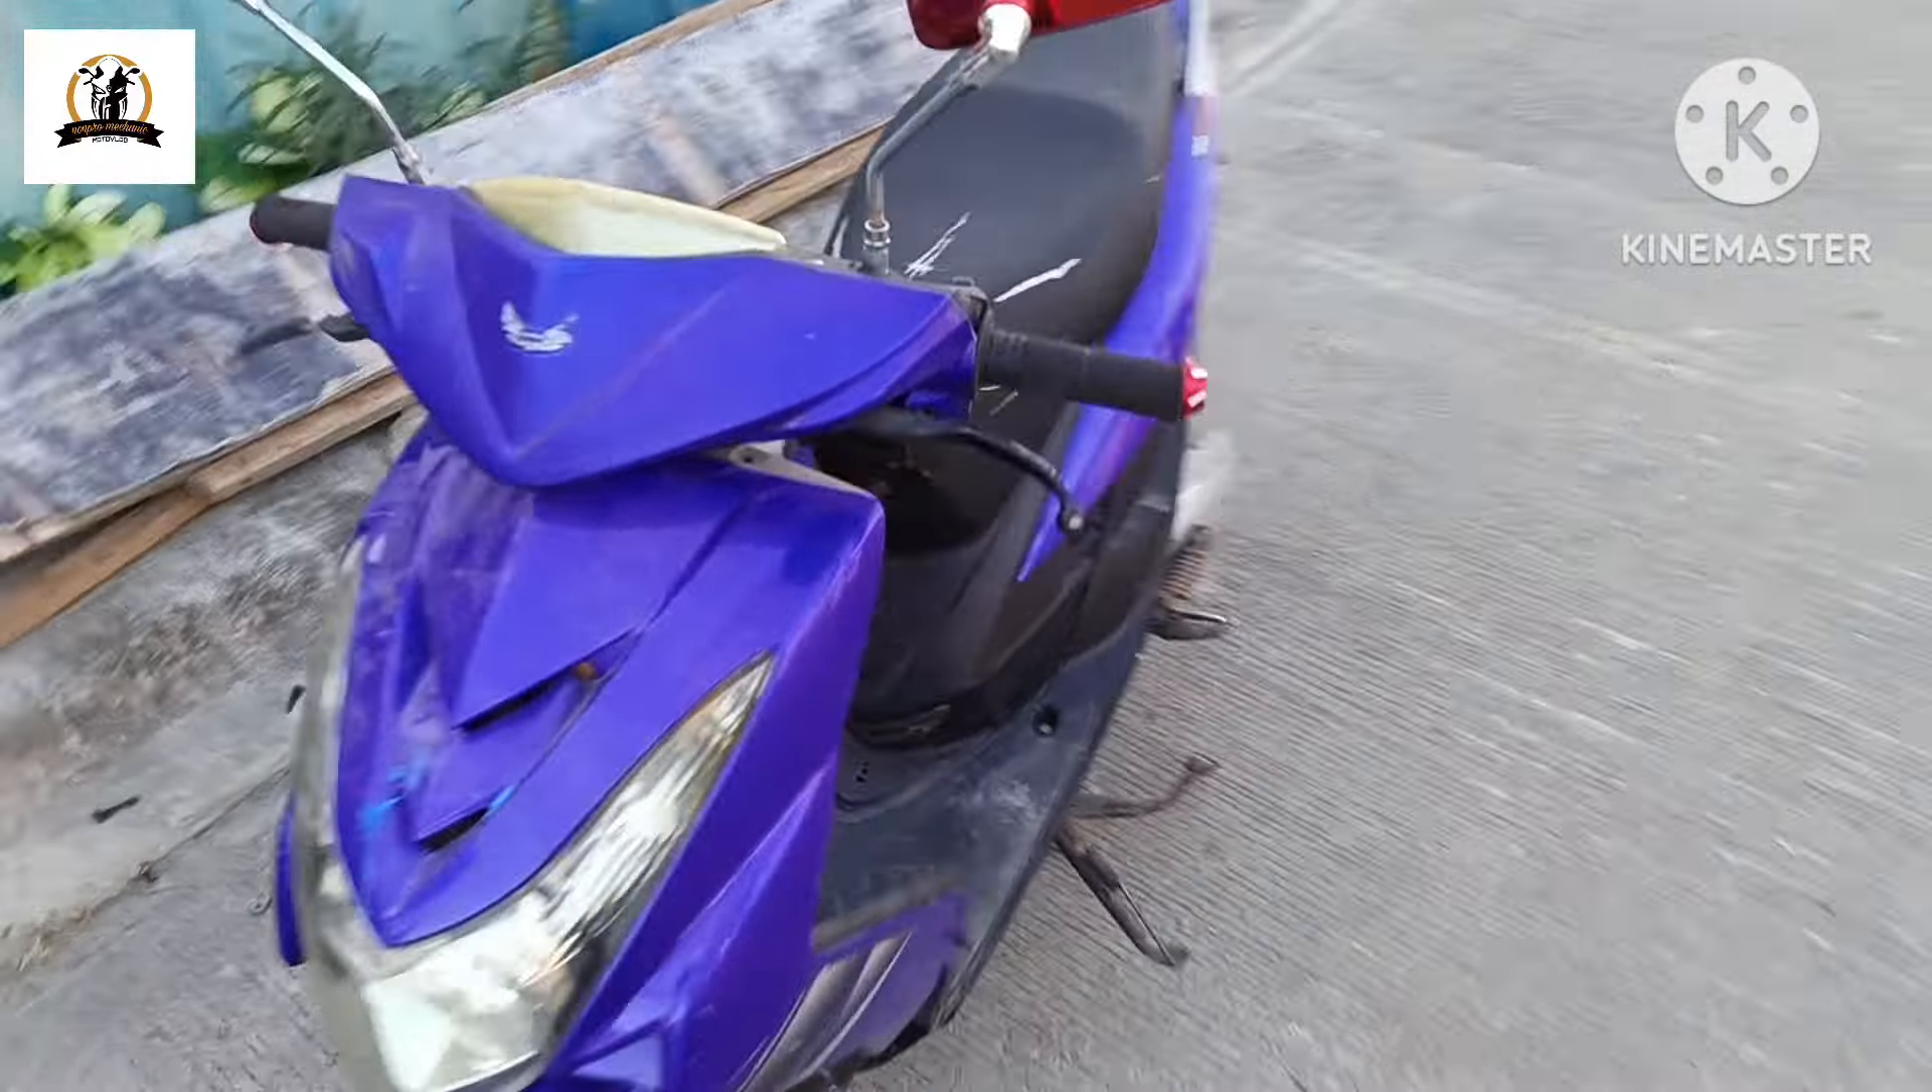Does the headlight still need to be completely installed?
No.